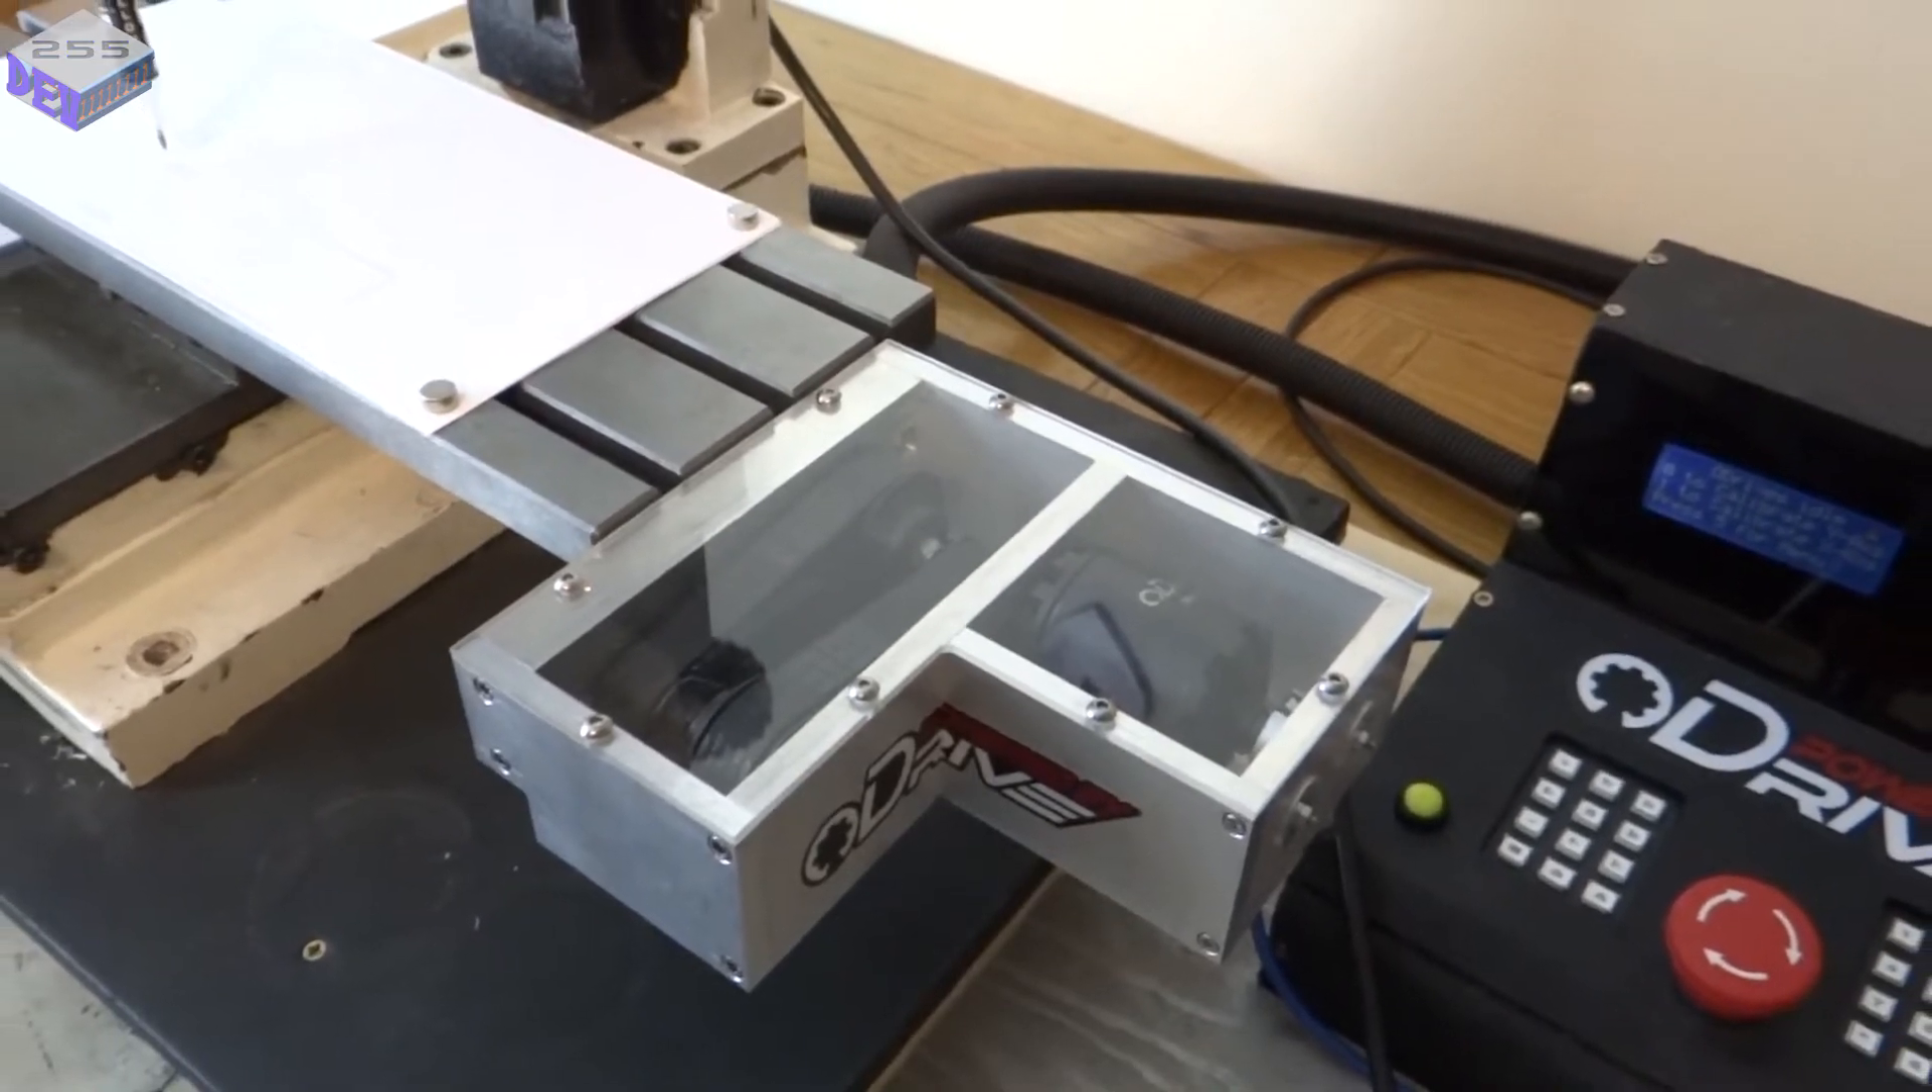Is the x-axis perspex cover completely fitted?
Yes.